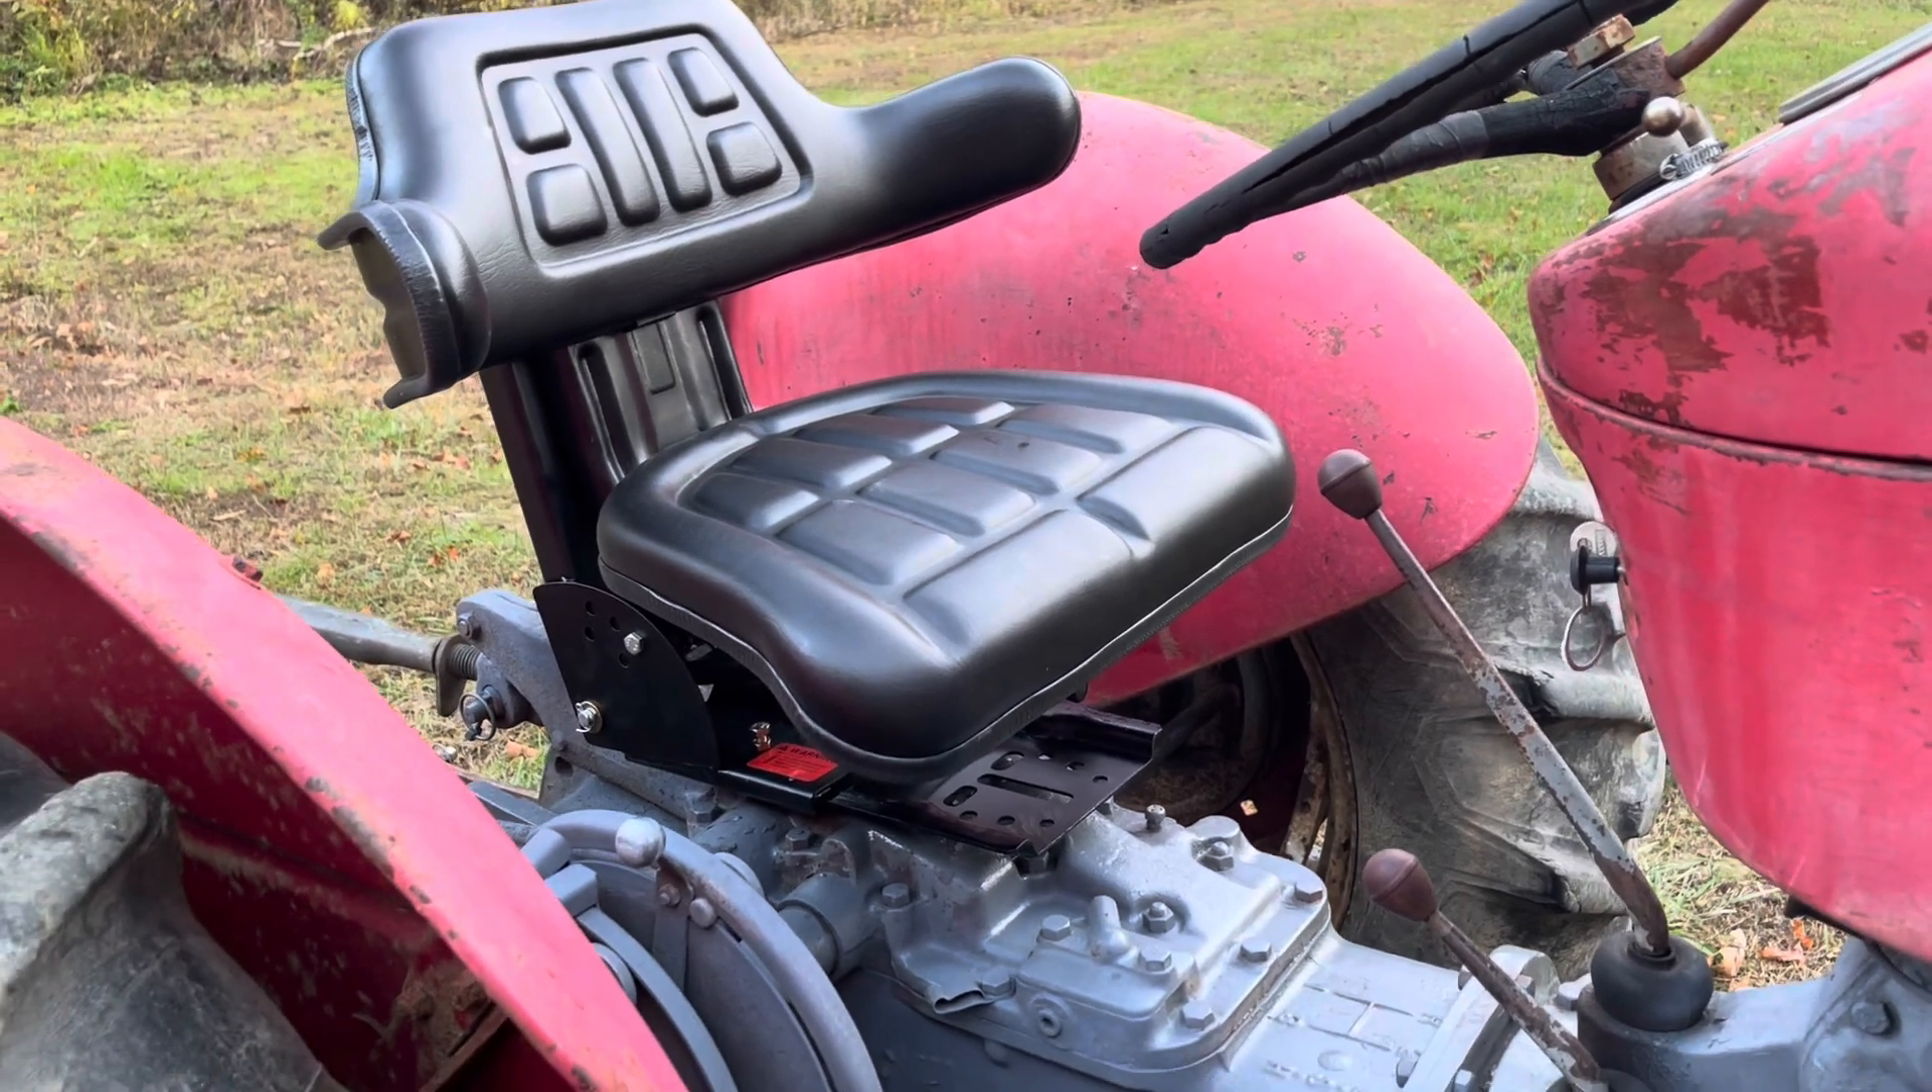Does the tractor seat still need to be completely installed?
No.